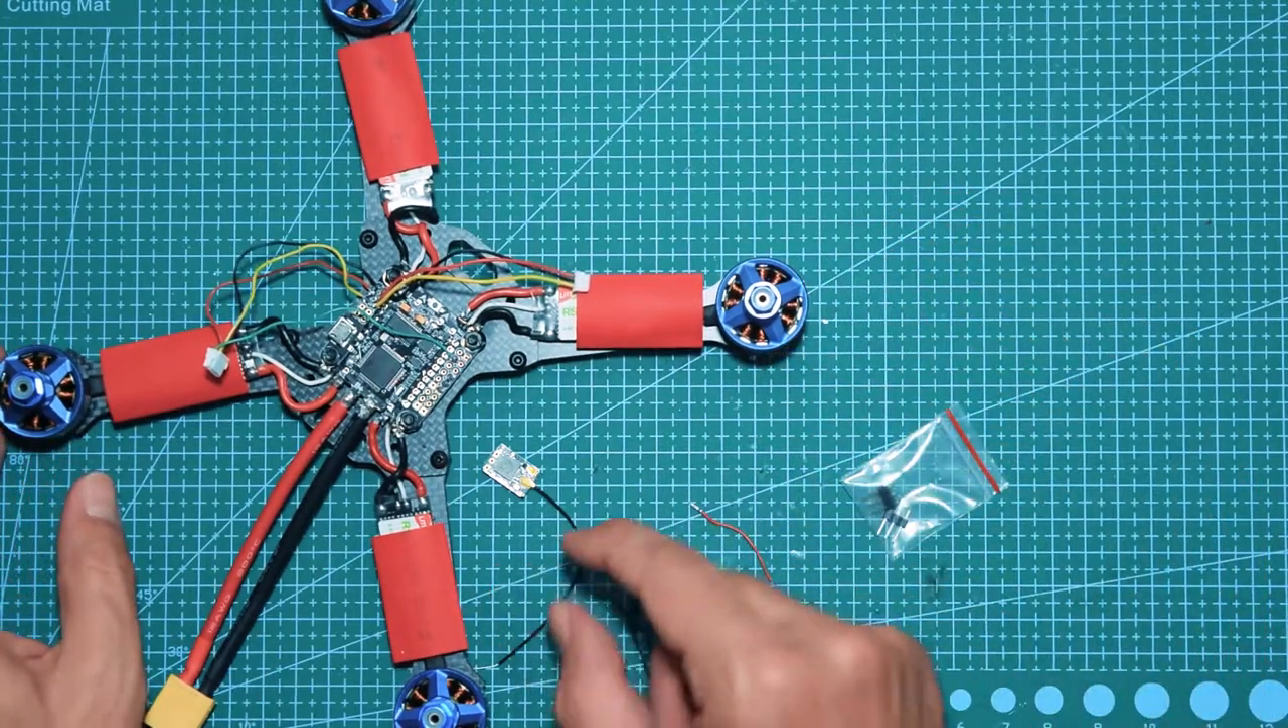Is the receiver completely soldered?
No.